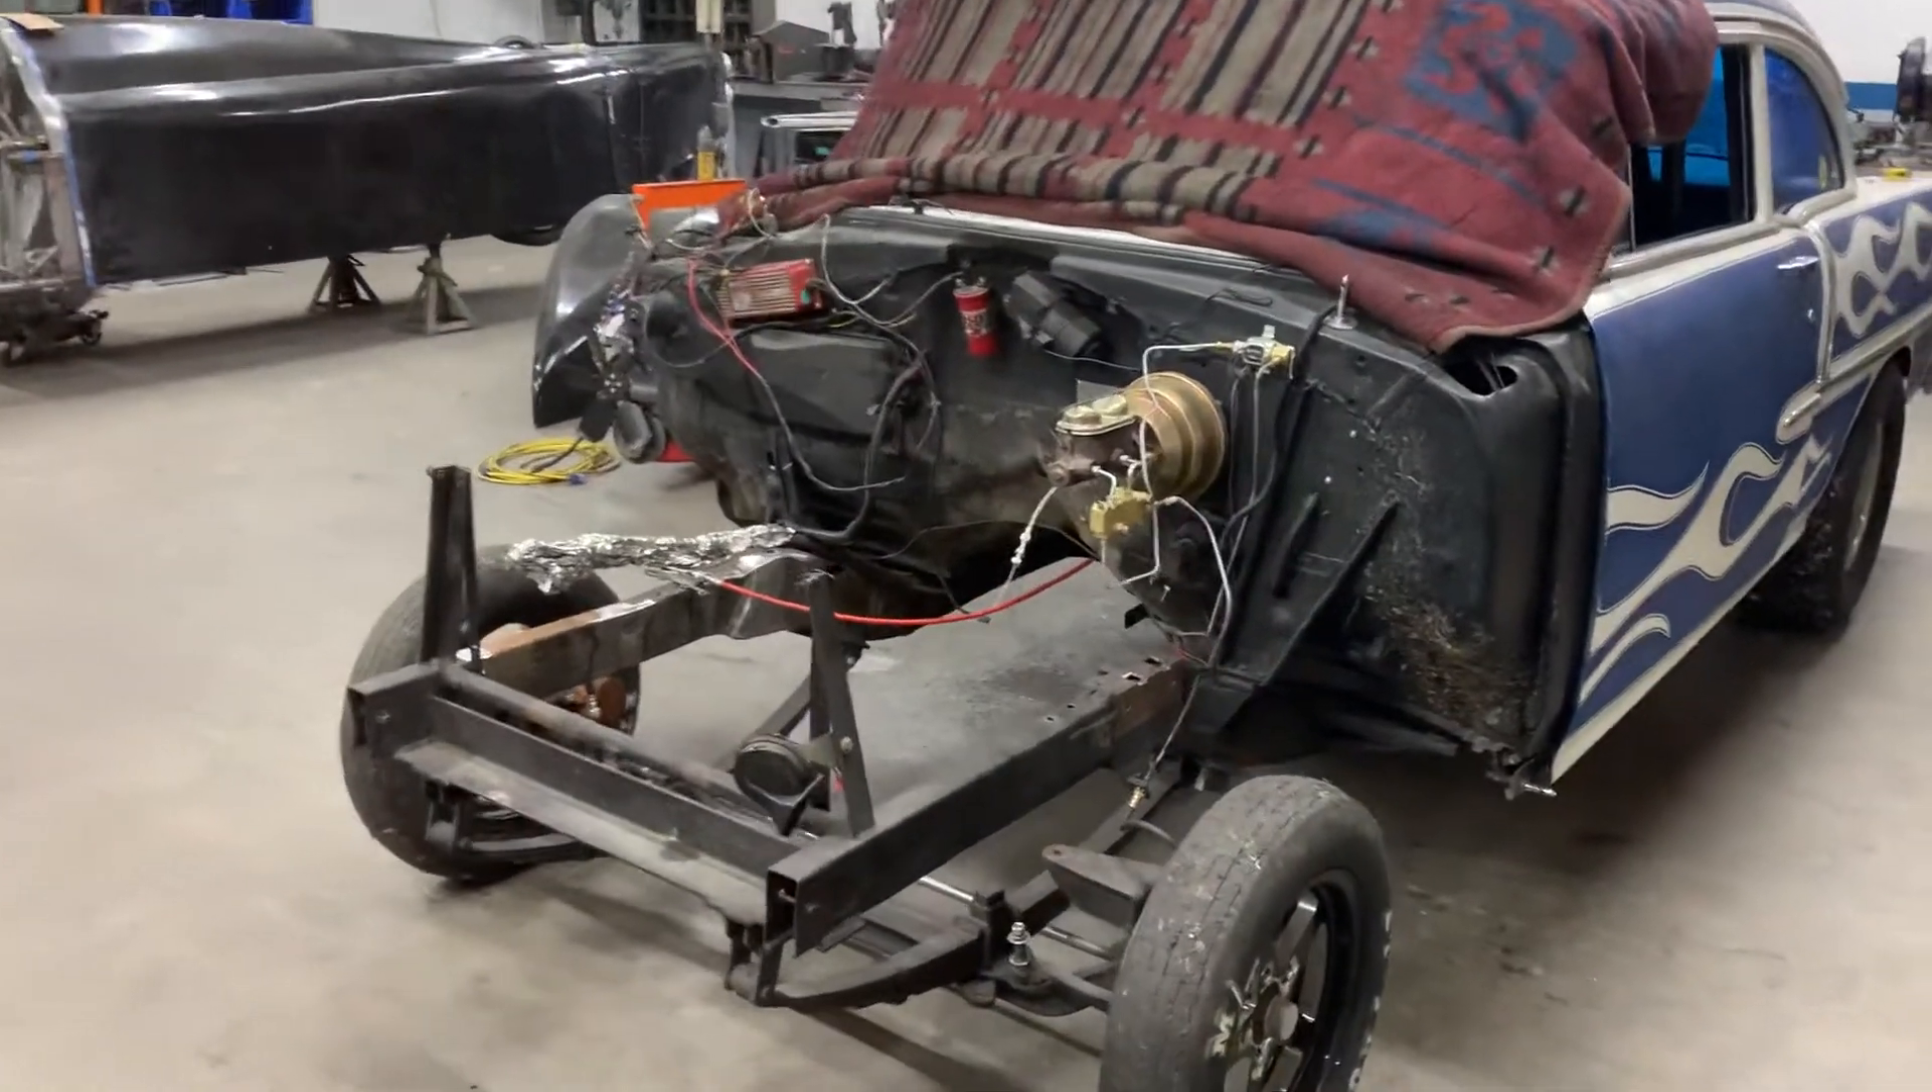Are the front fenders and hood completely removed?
Yes.